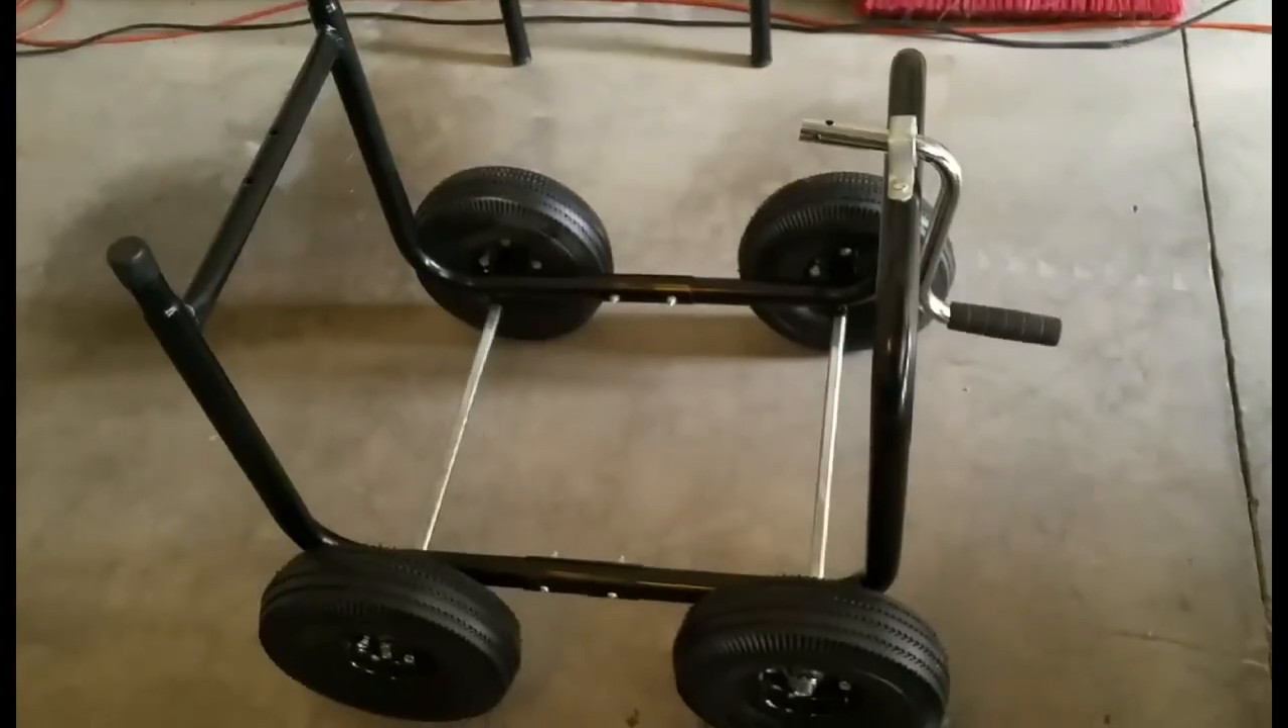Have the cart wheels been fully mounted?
Yes.